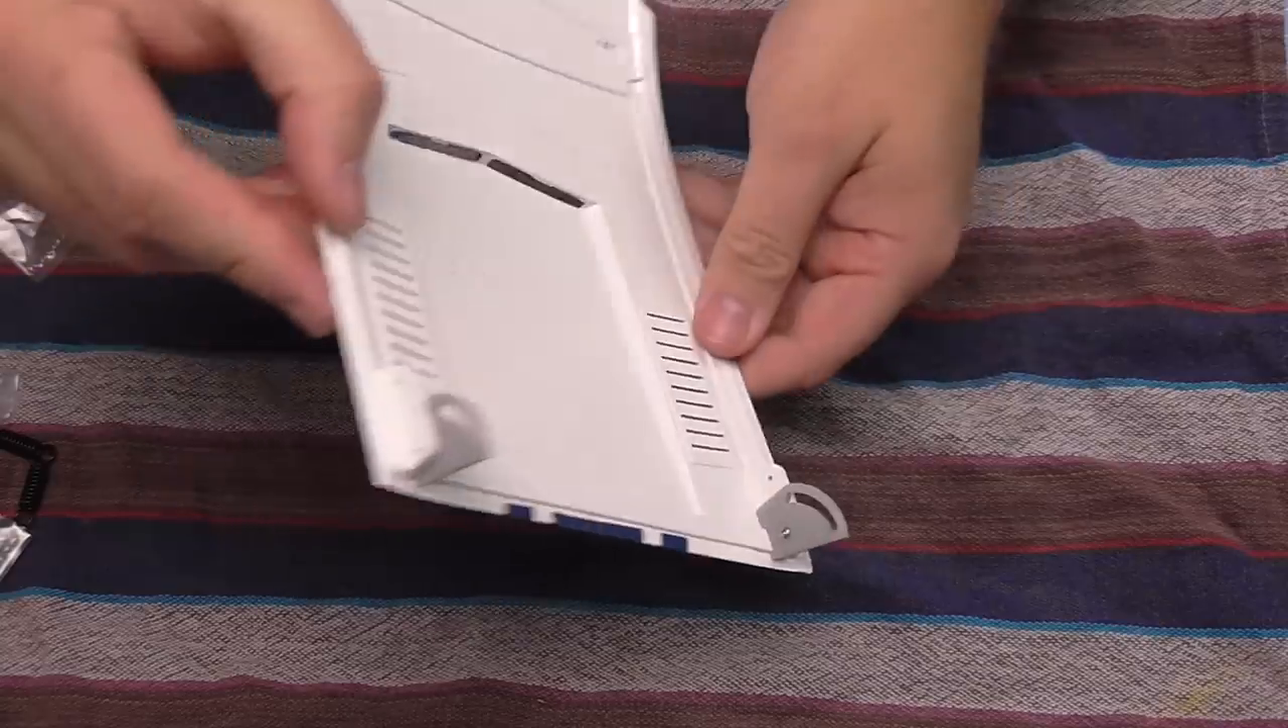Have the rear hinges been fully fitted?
Yes.